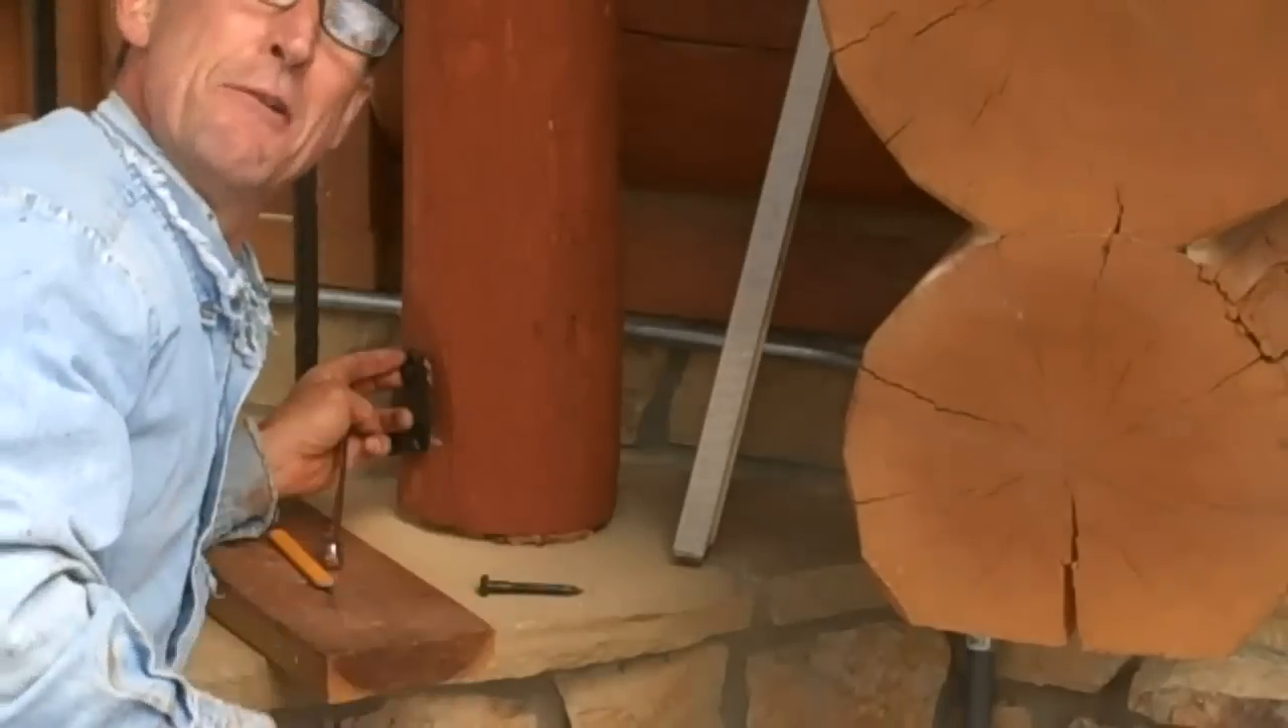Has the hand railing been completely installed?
No.